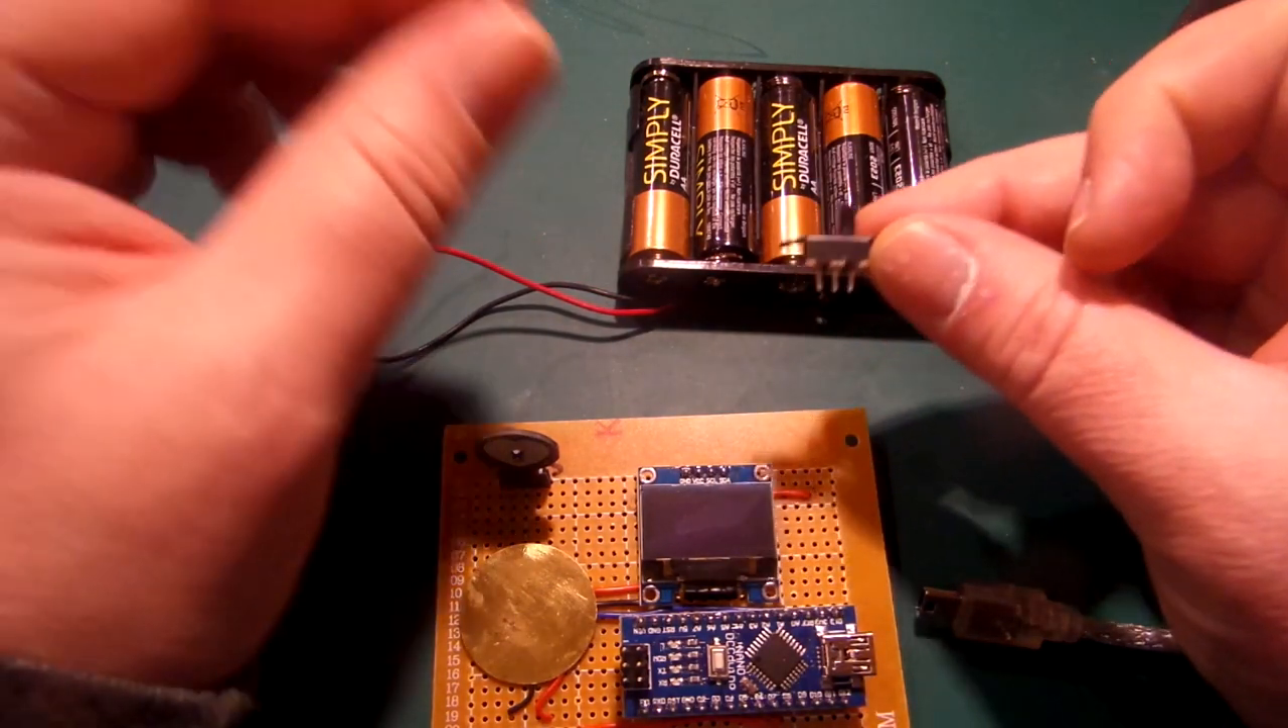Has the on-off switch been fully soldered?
No.